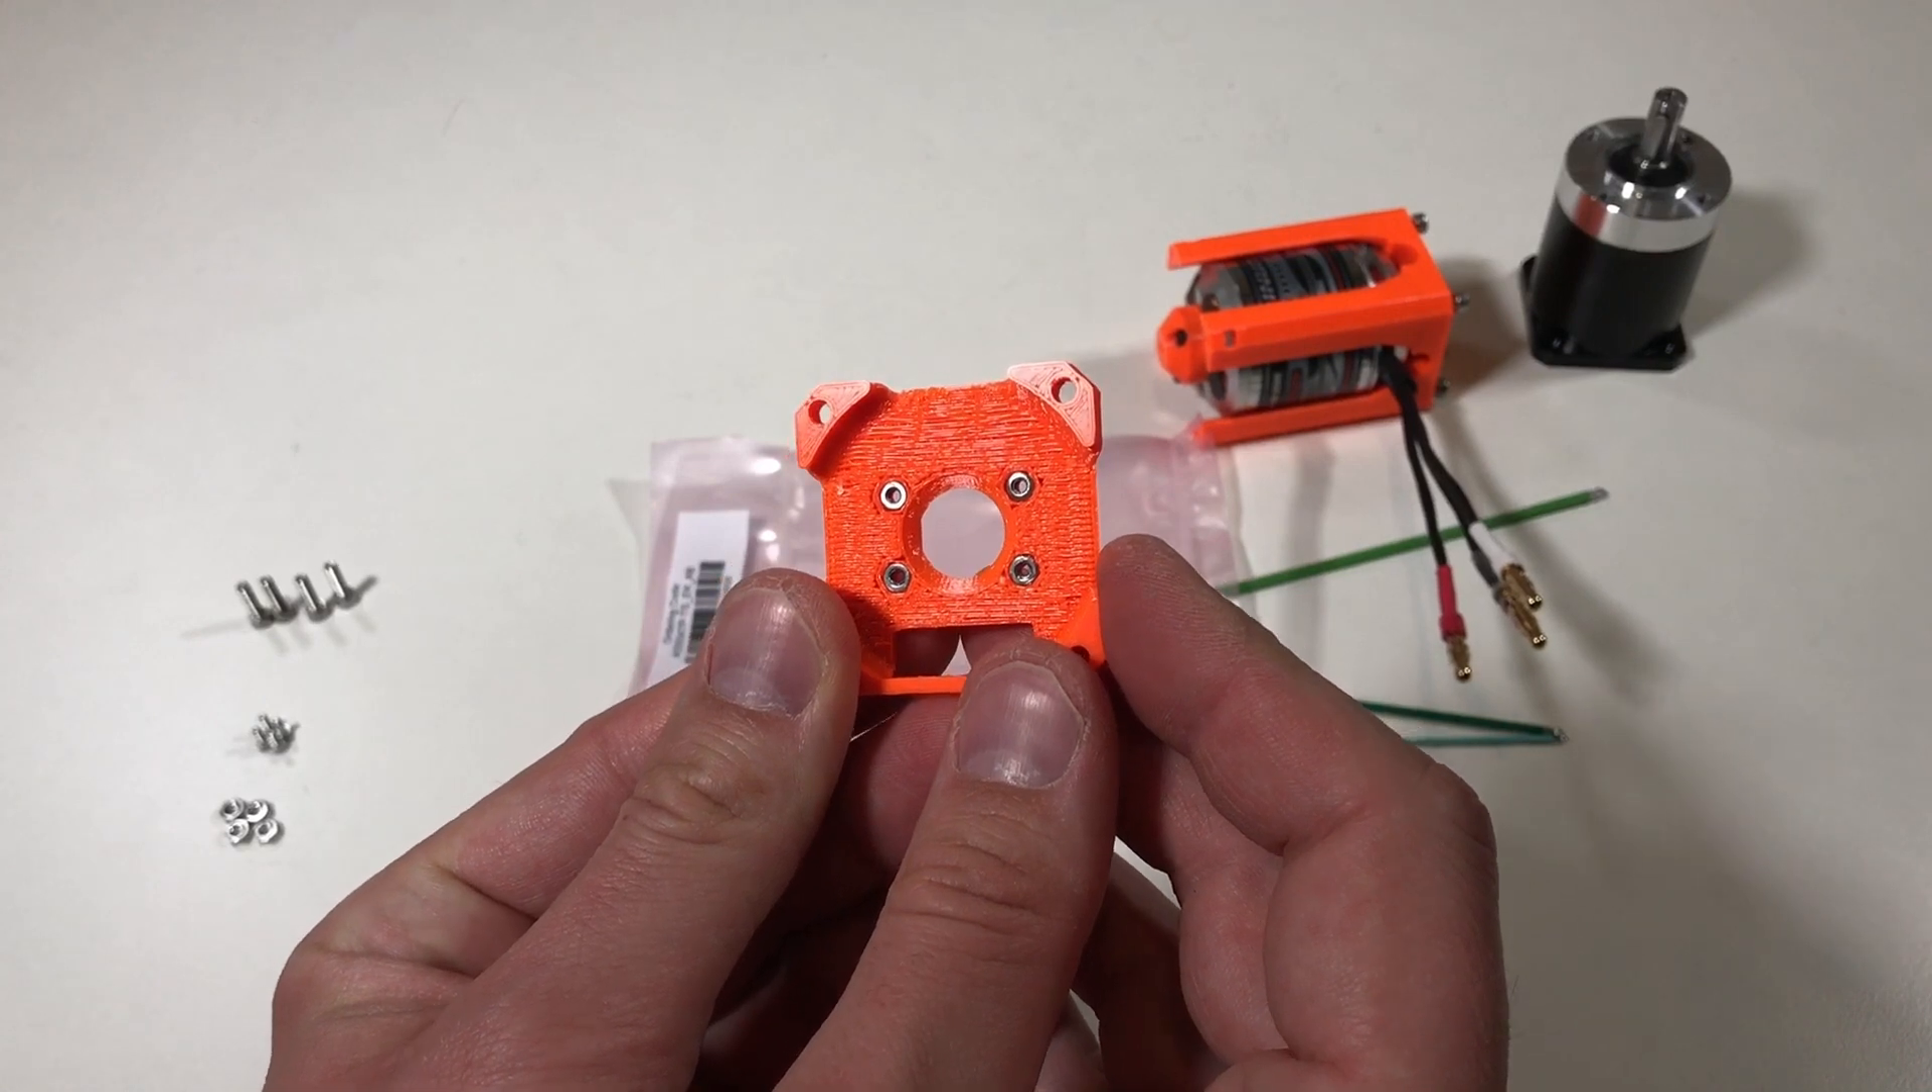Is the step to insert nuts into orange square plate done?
Yes.